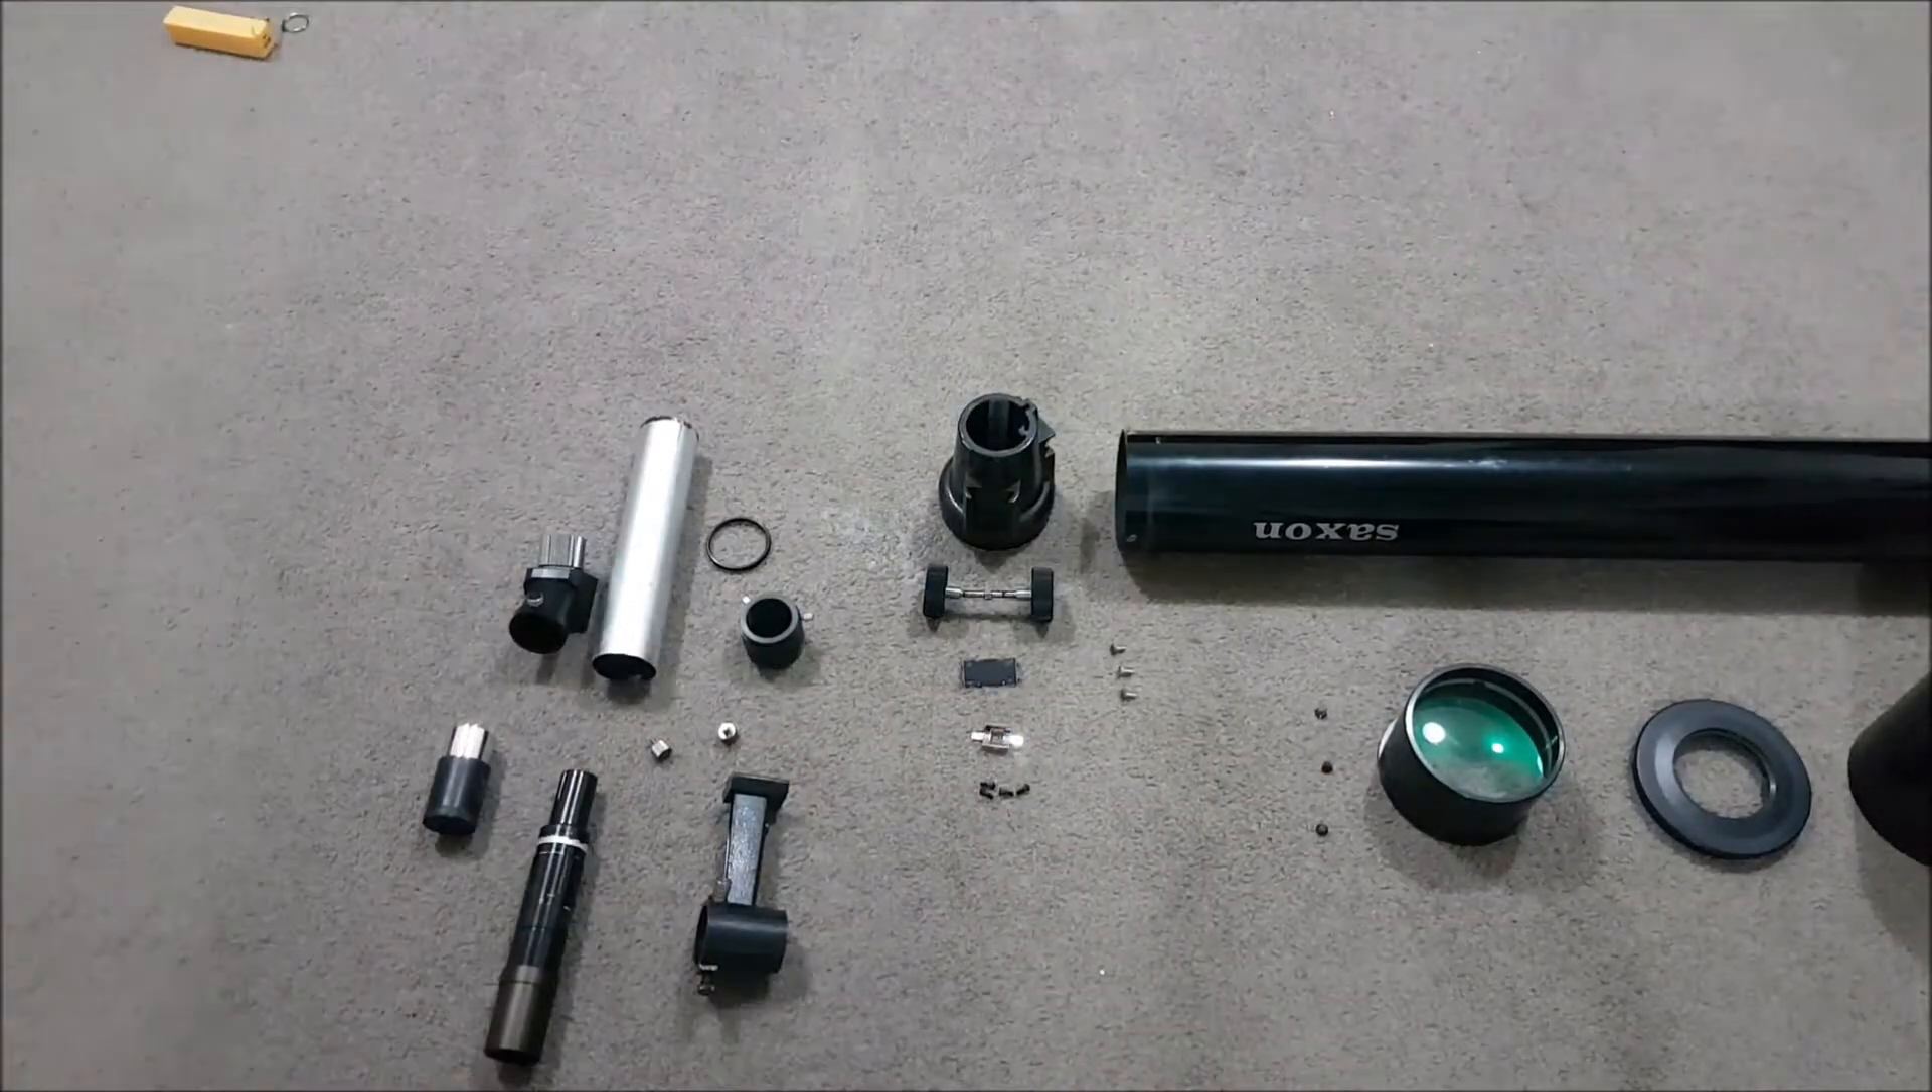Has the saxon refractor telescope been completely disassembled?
Yes.